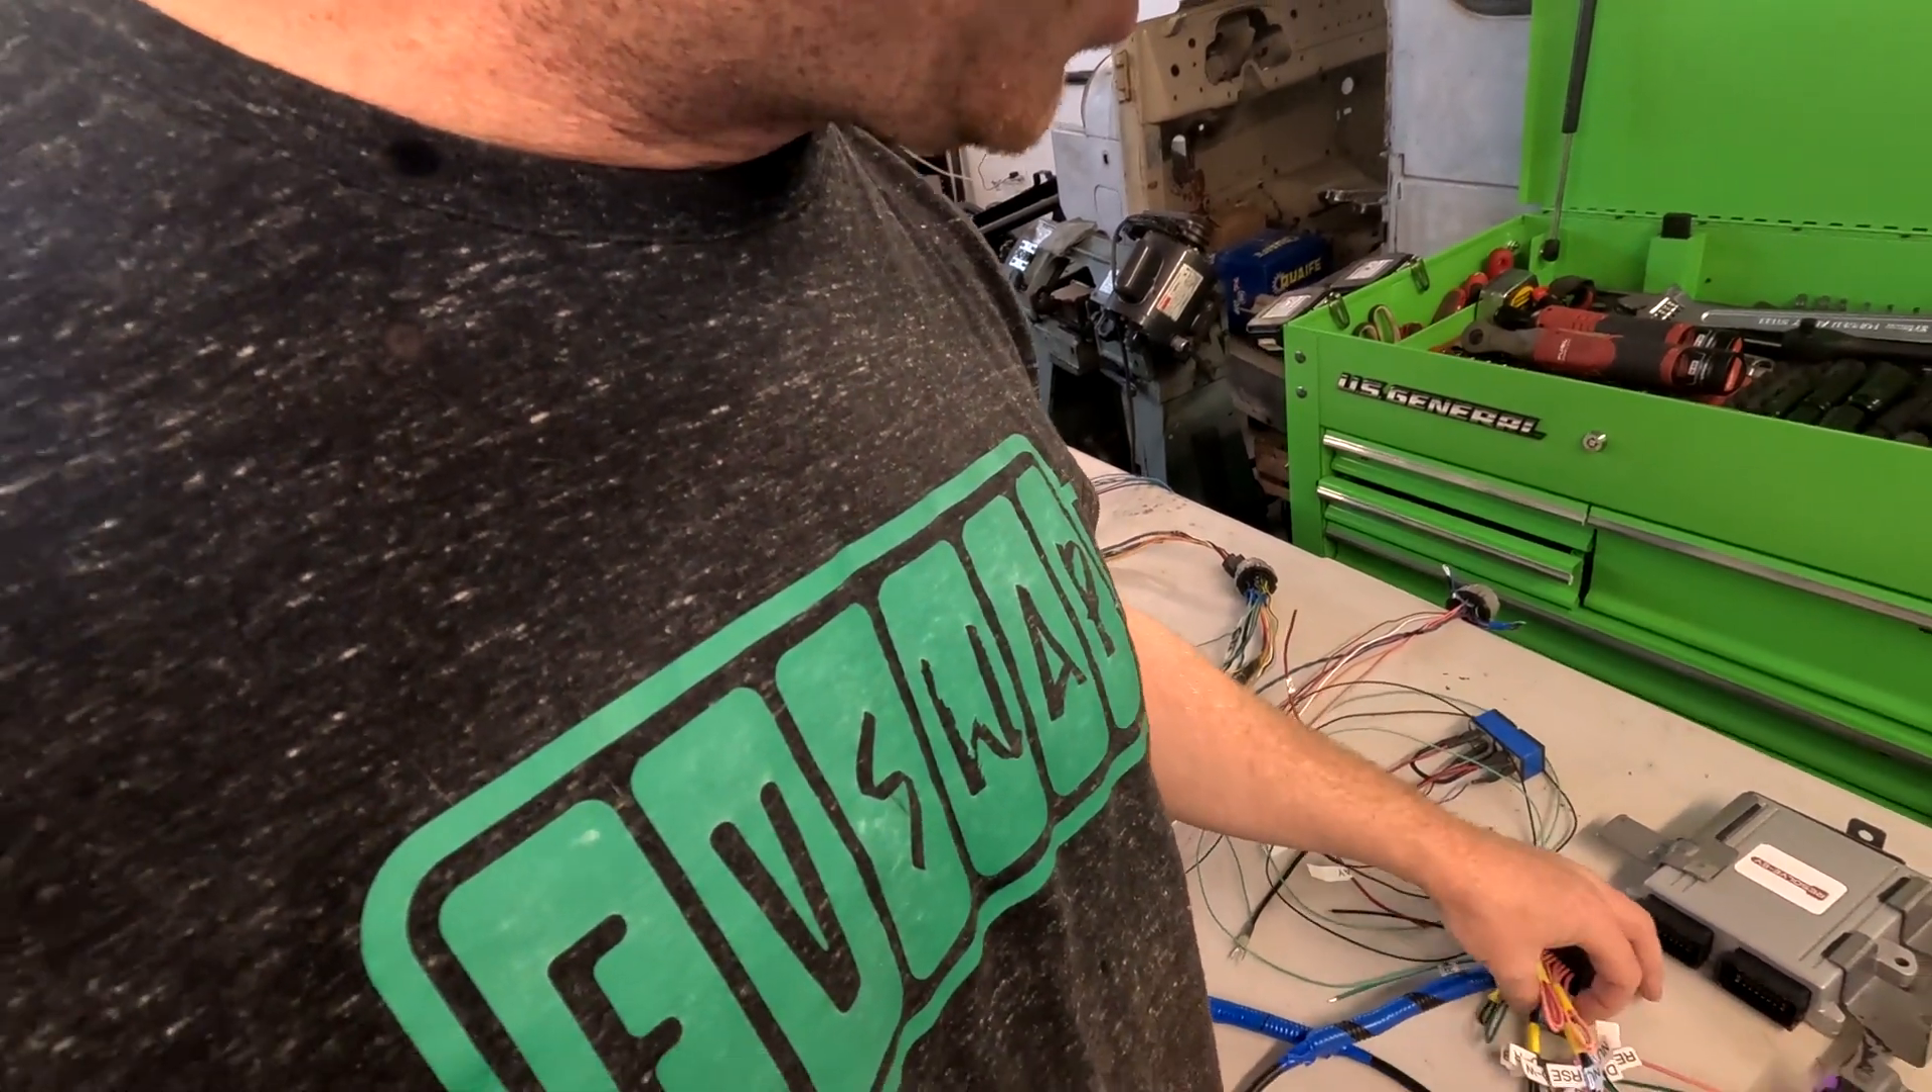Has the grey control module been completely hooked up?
No.